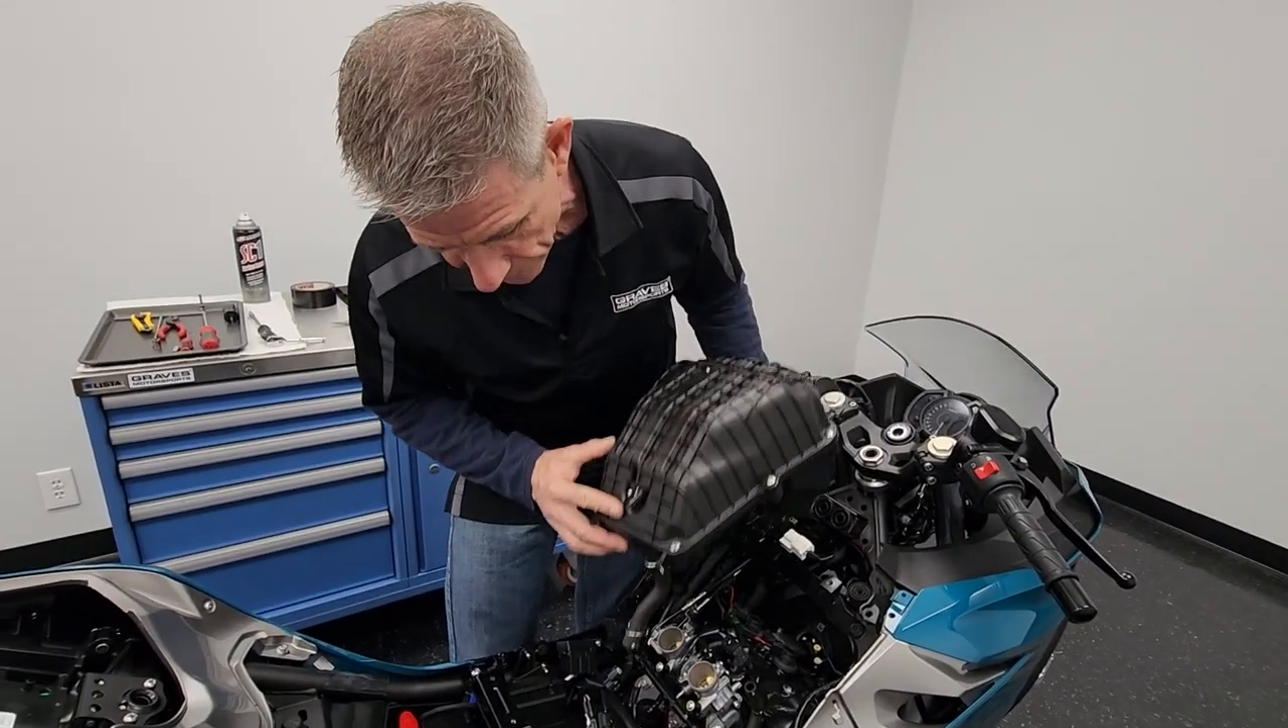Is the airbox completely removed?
No.